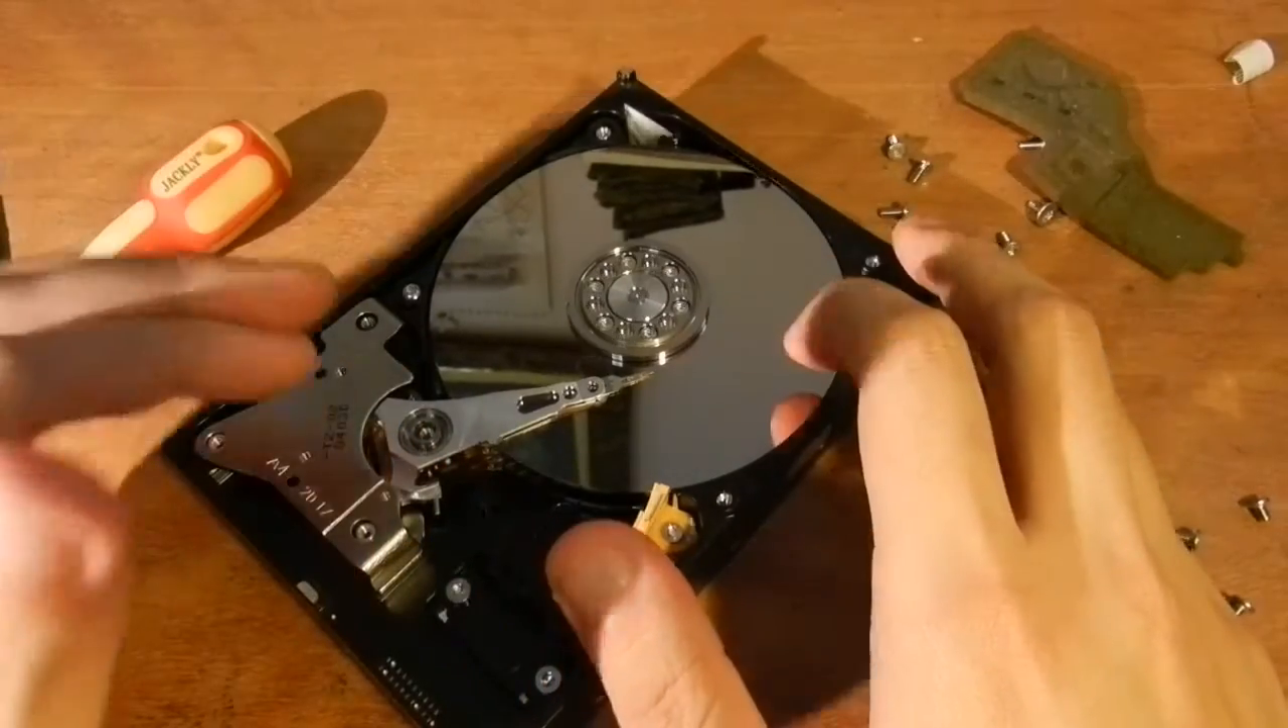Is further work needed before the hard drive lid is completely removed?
No.